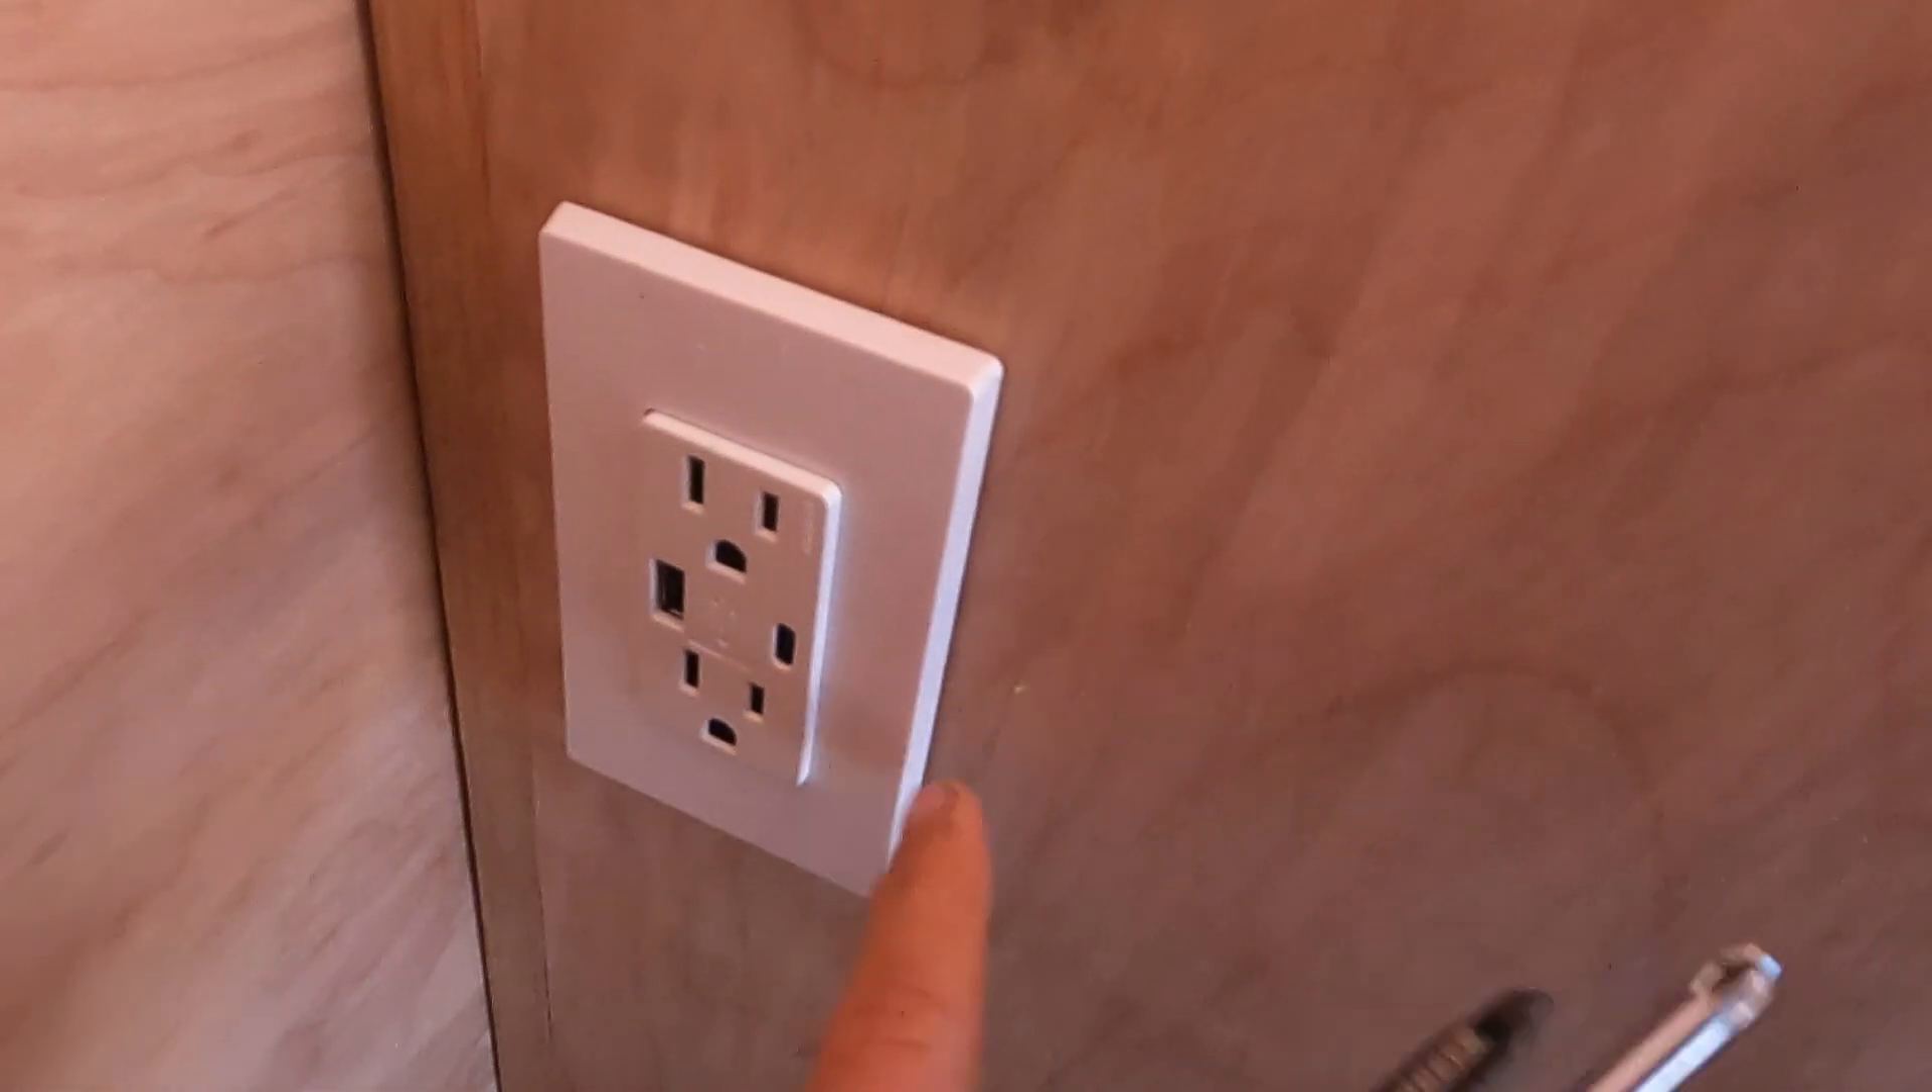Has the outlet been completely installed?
Yes.